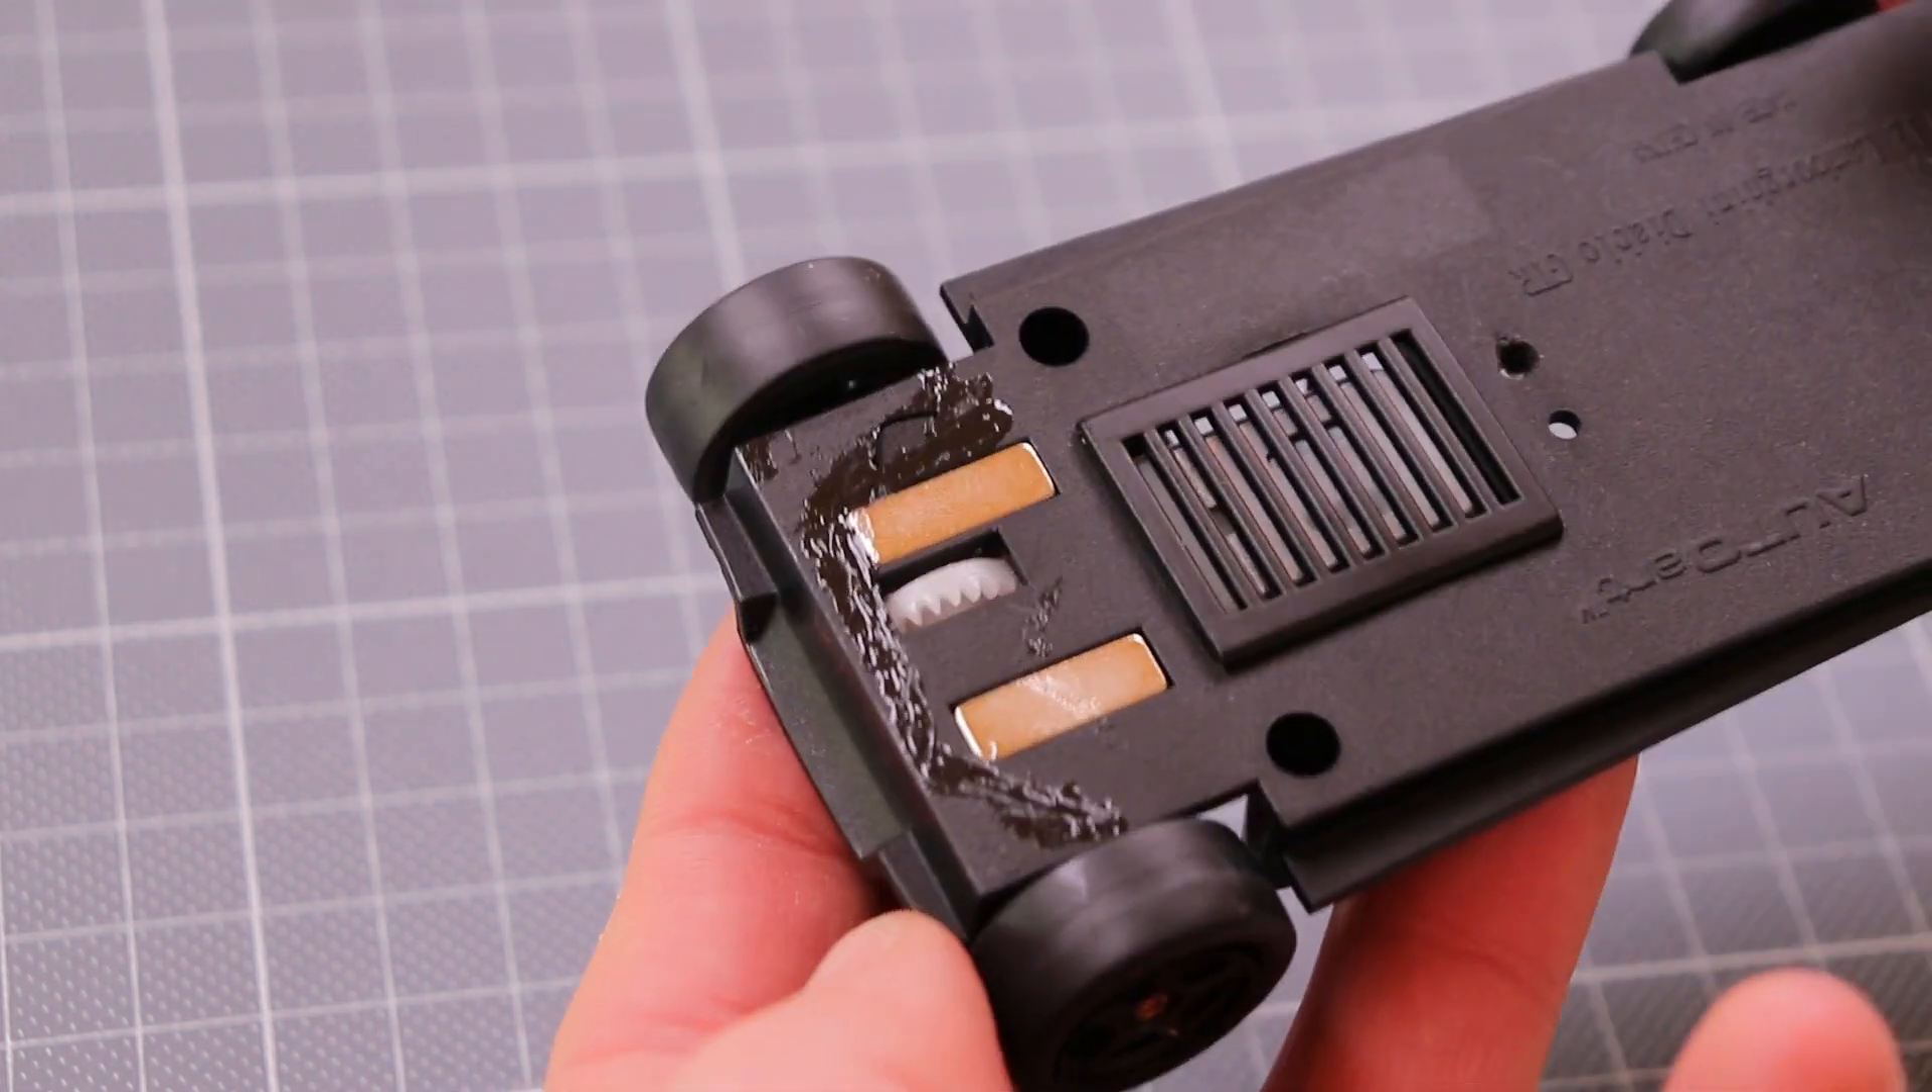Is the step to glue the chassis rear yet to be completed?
No.